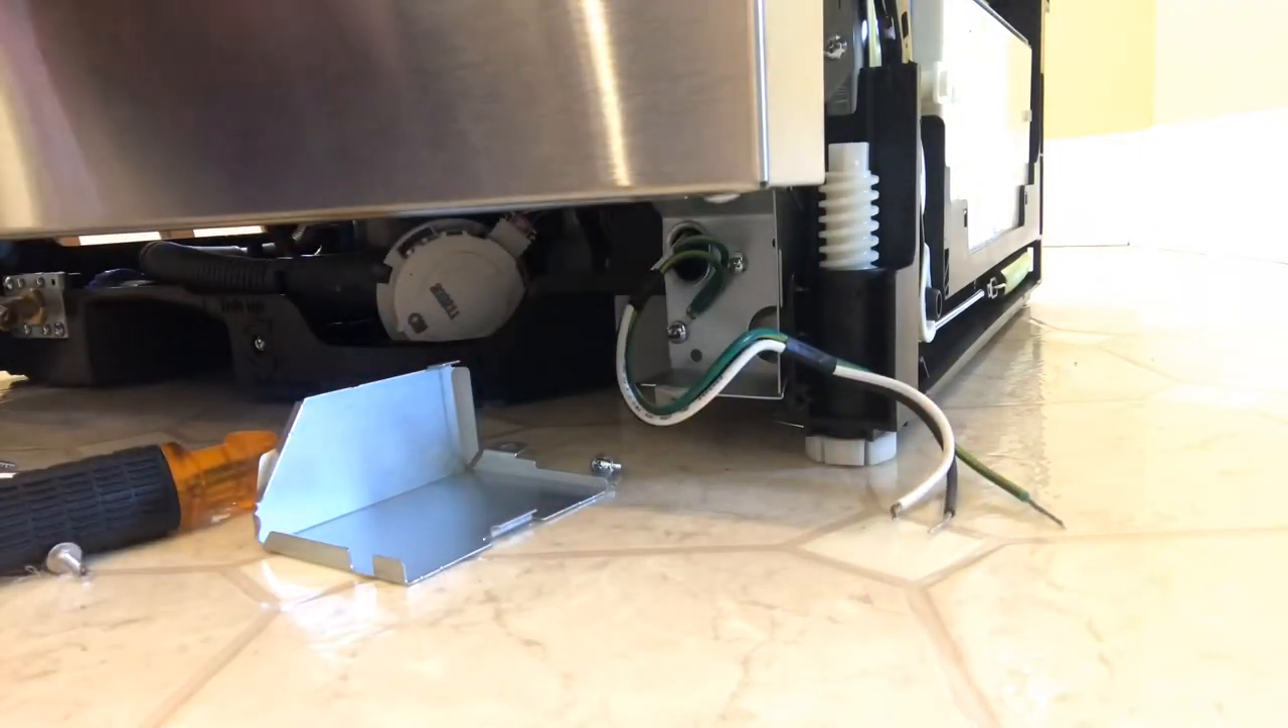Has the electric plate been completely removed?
Yes.